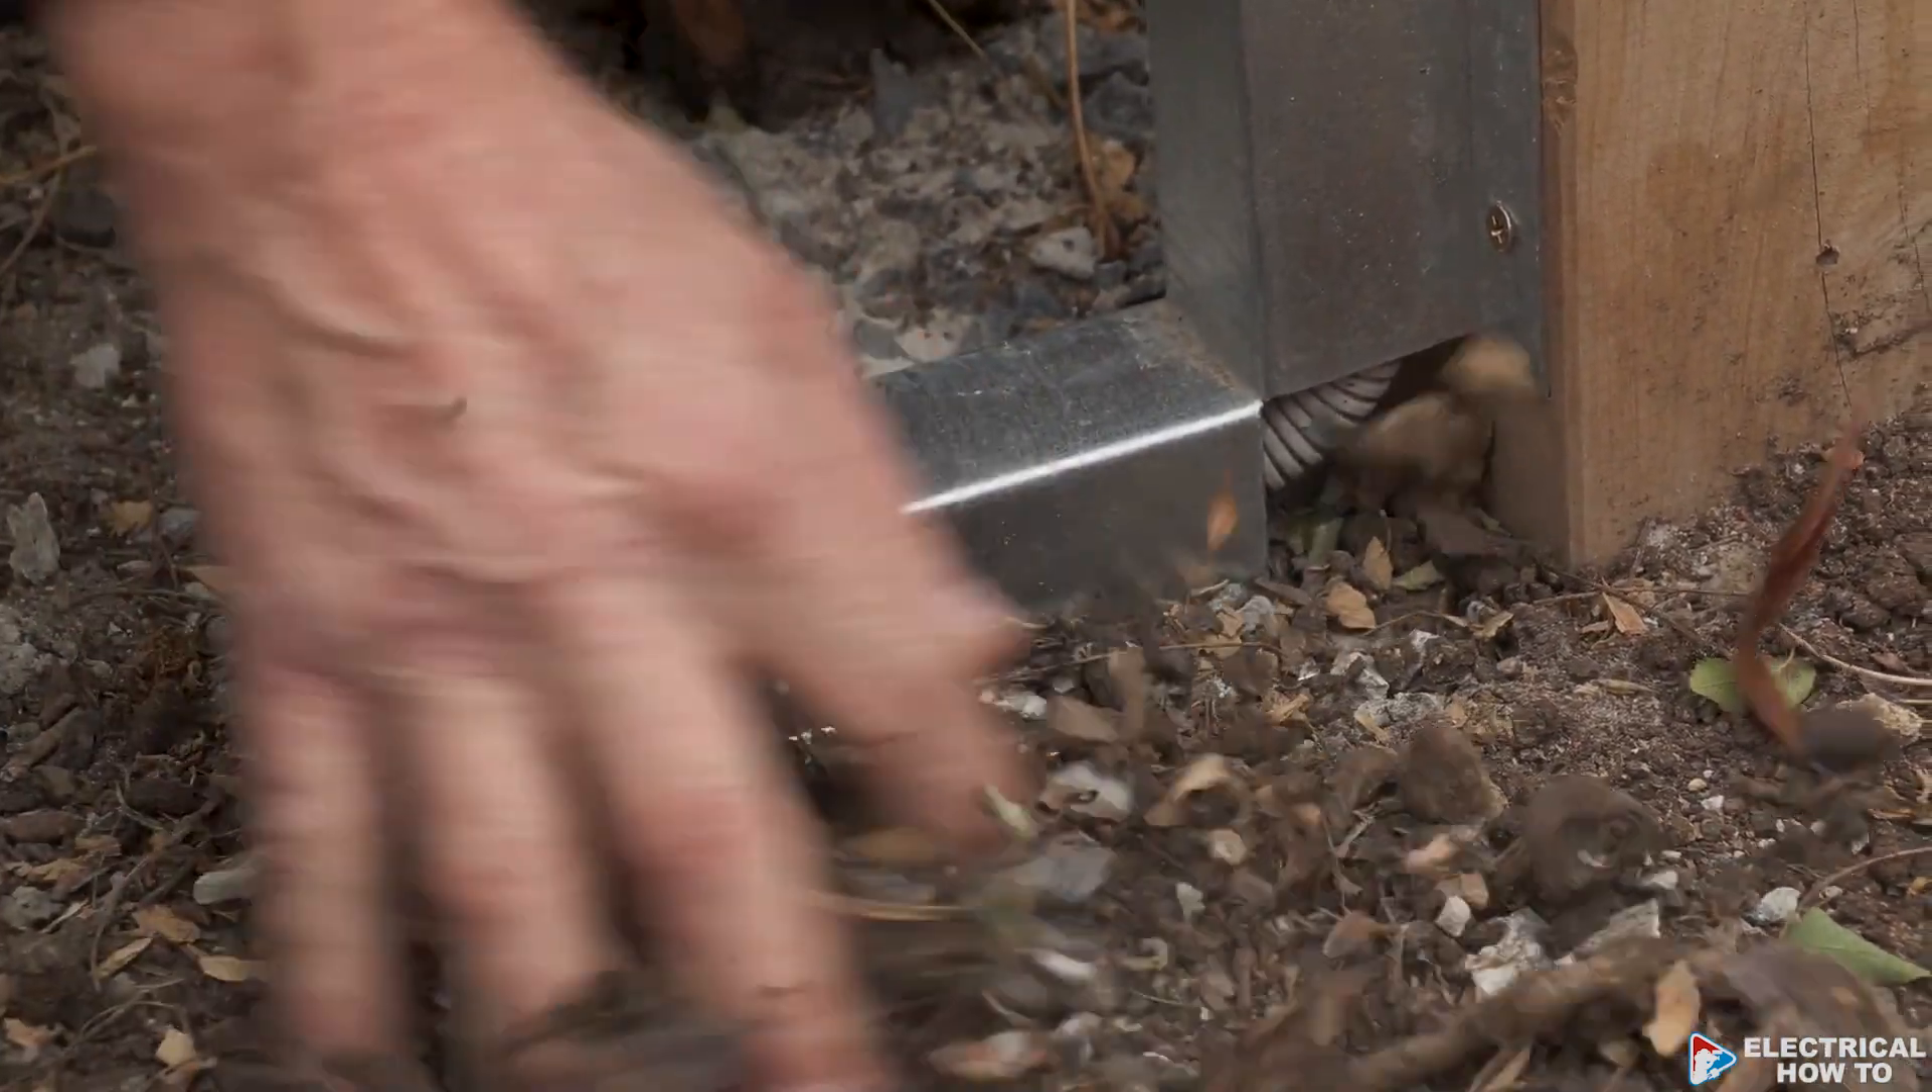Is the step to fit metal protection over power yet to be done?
No.